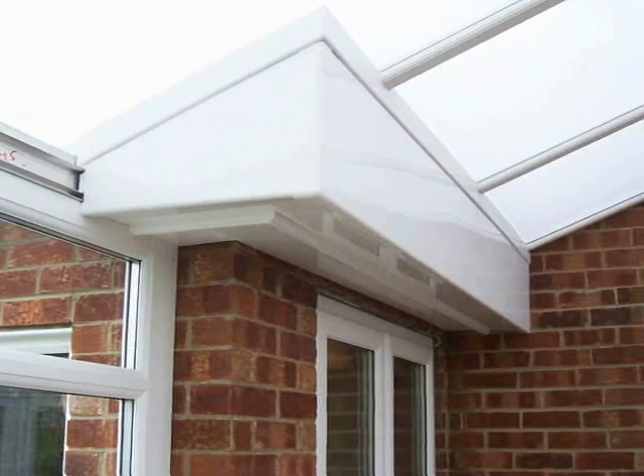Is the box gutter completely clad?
Yes.